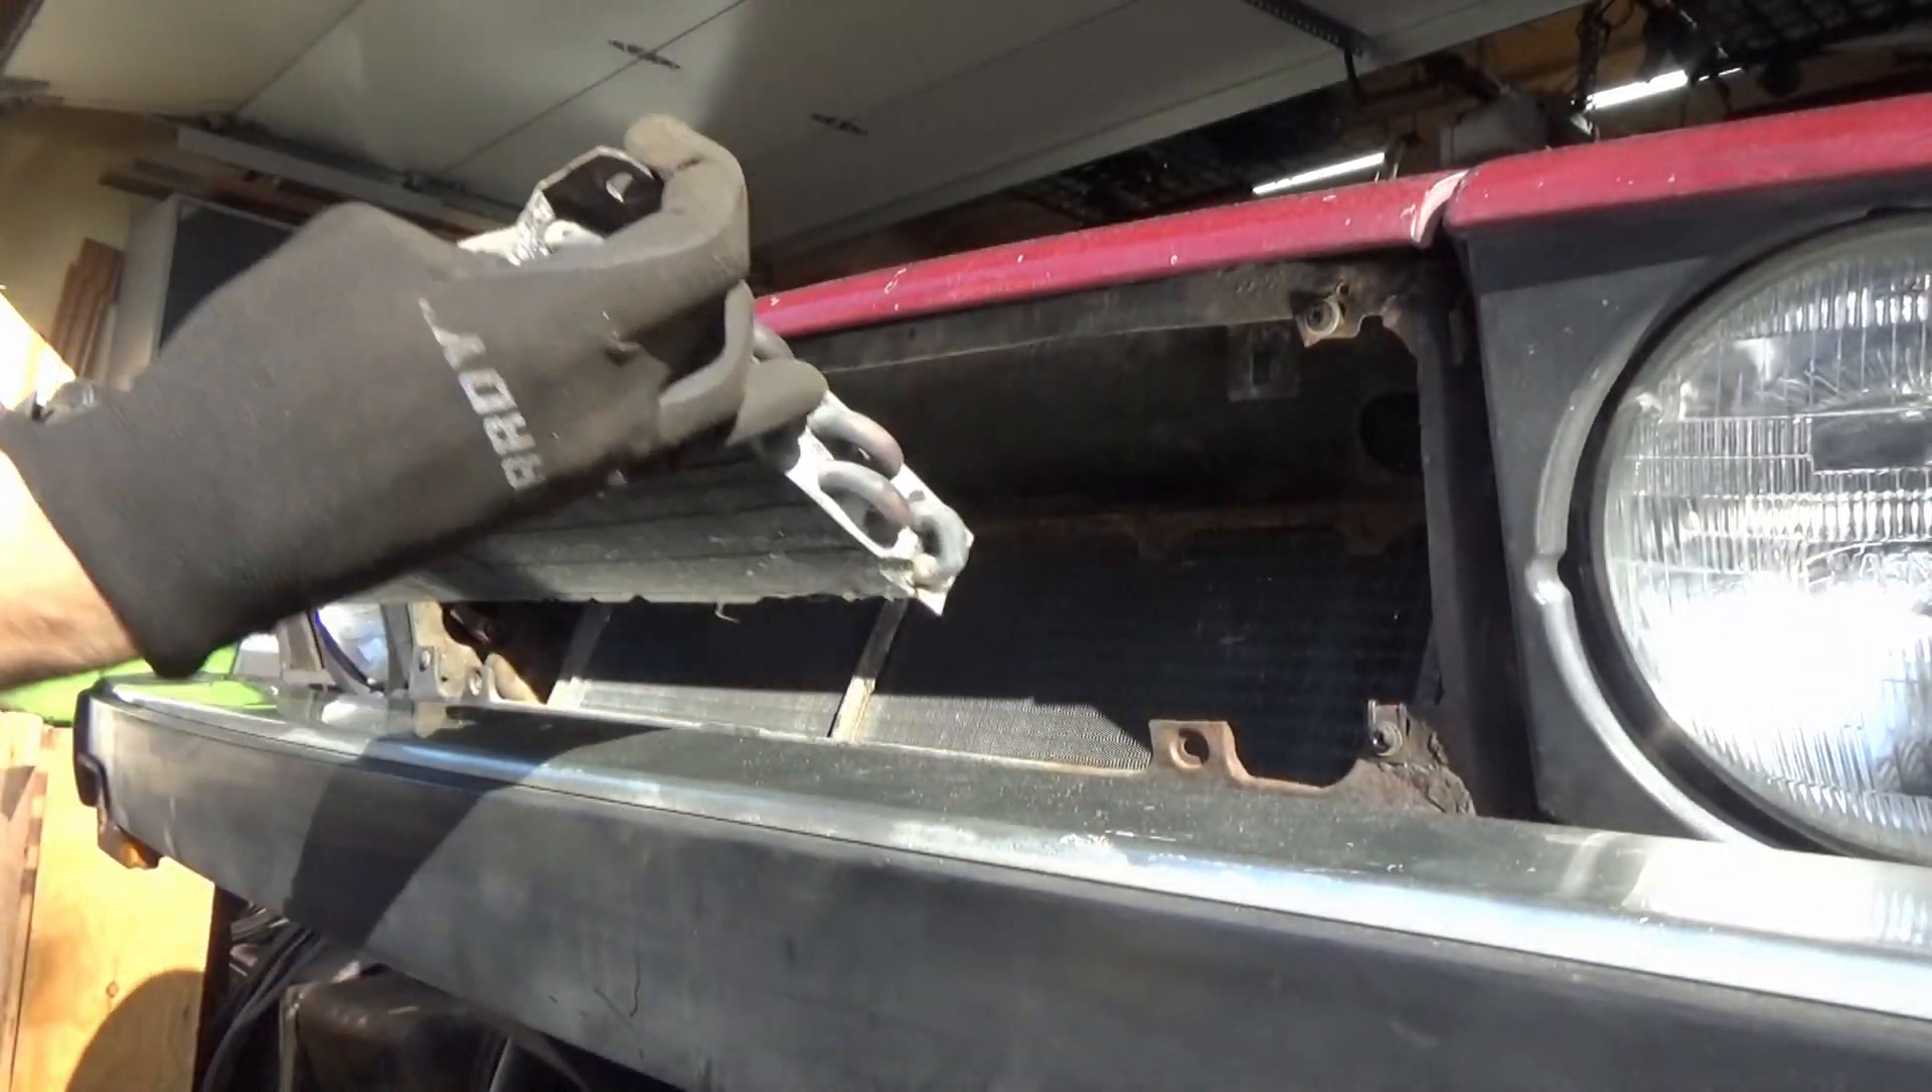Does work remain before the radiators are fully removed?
Yes.